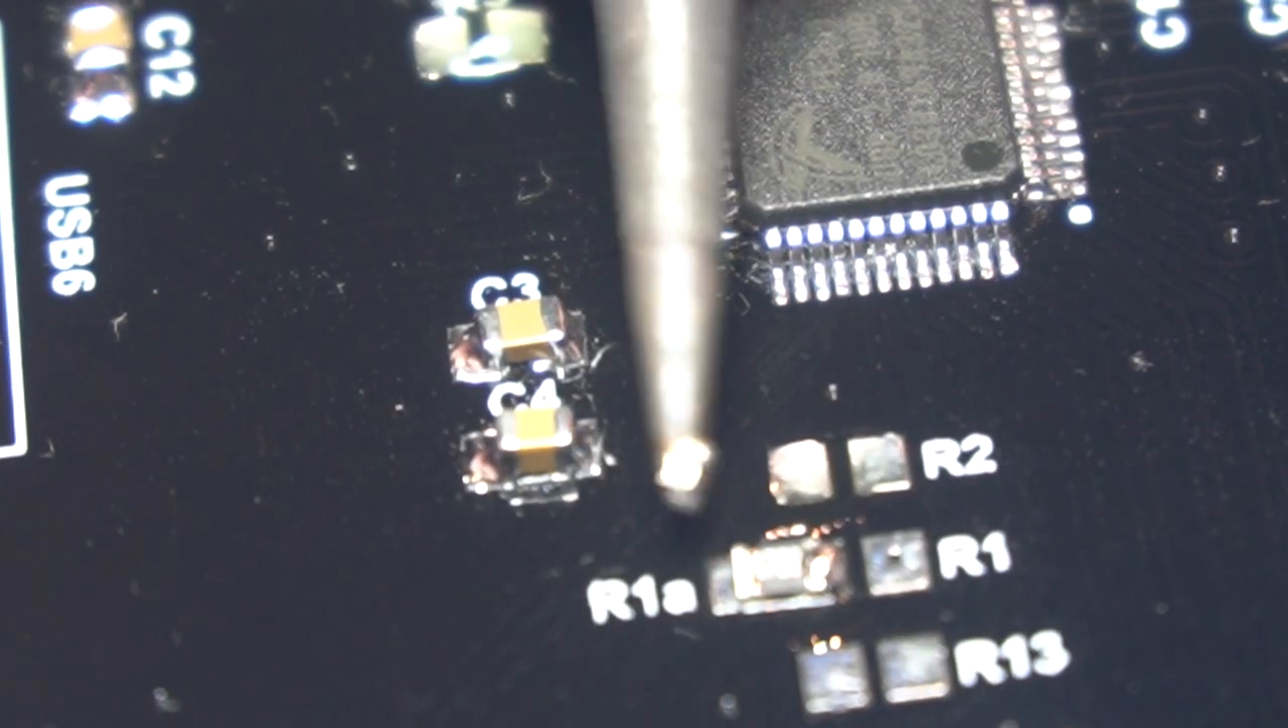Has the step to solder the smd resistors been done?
No.